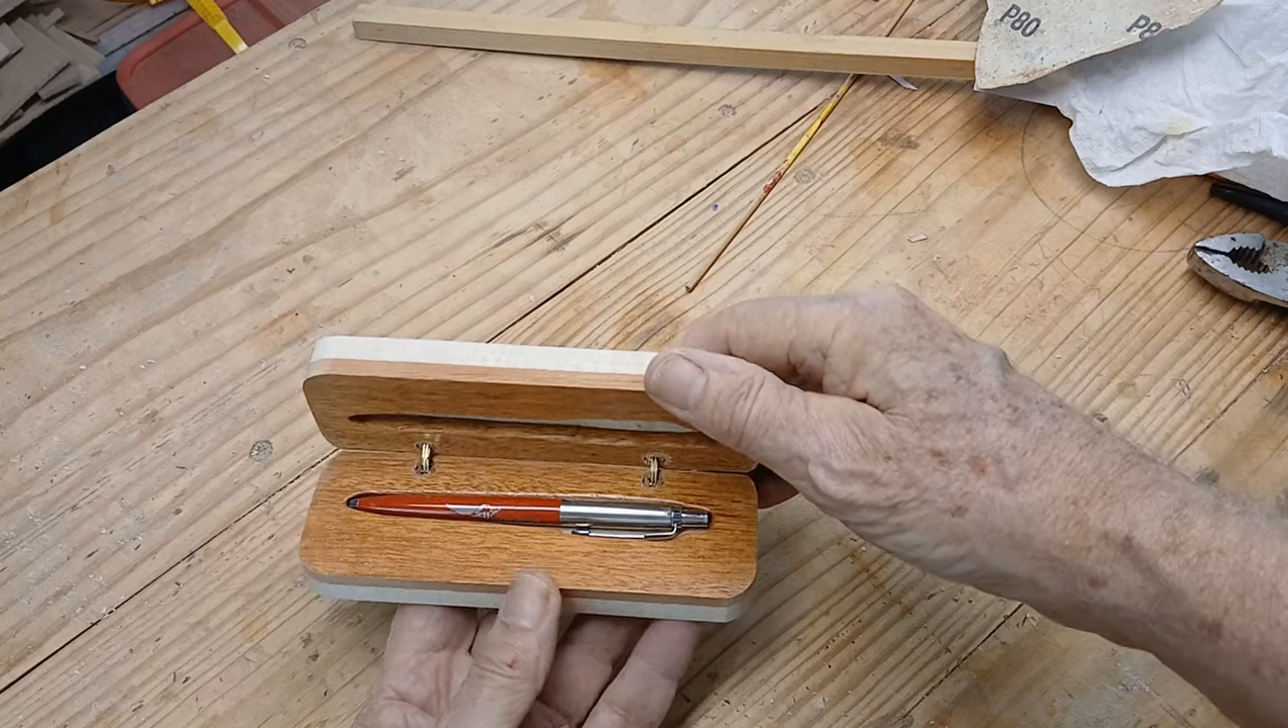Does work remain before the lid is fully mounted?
No.